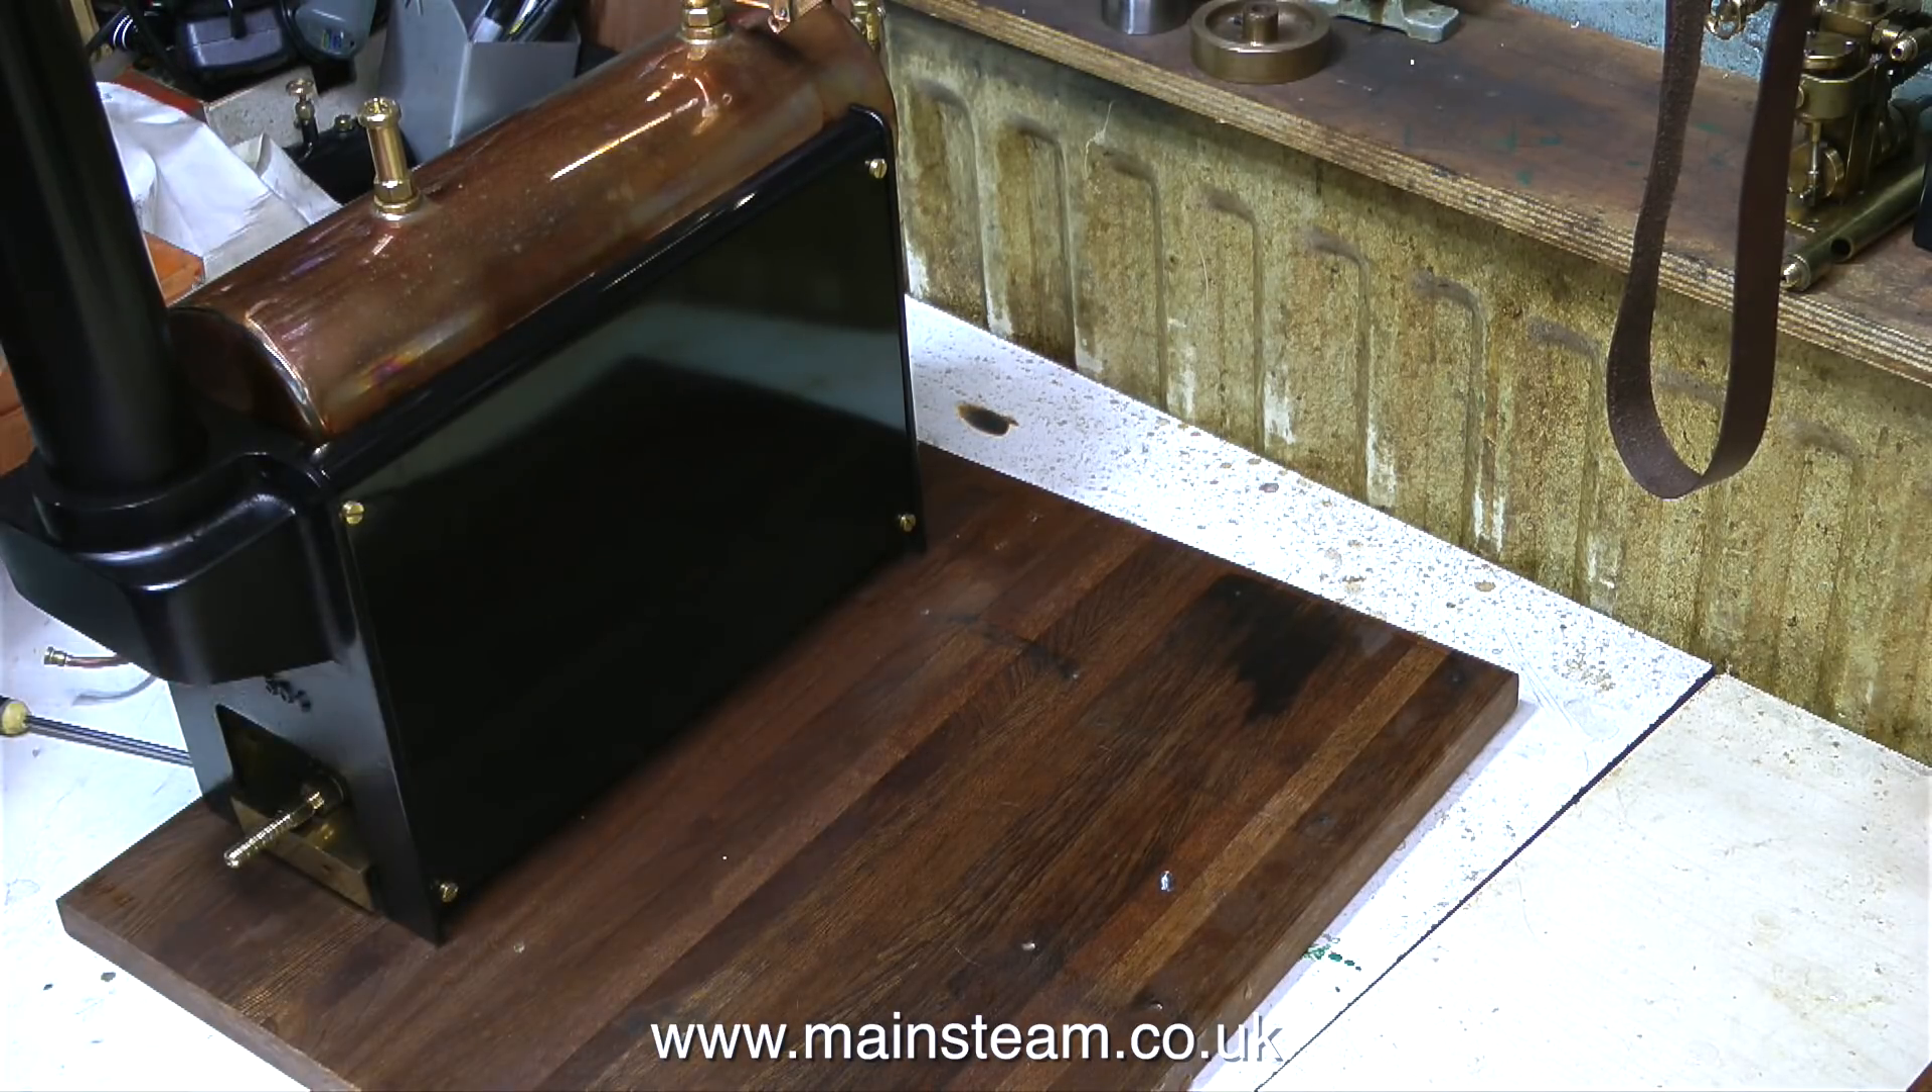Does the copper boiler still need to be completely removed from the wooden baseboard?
Yes.